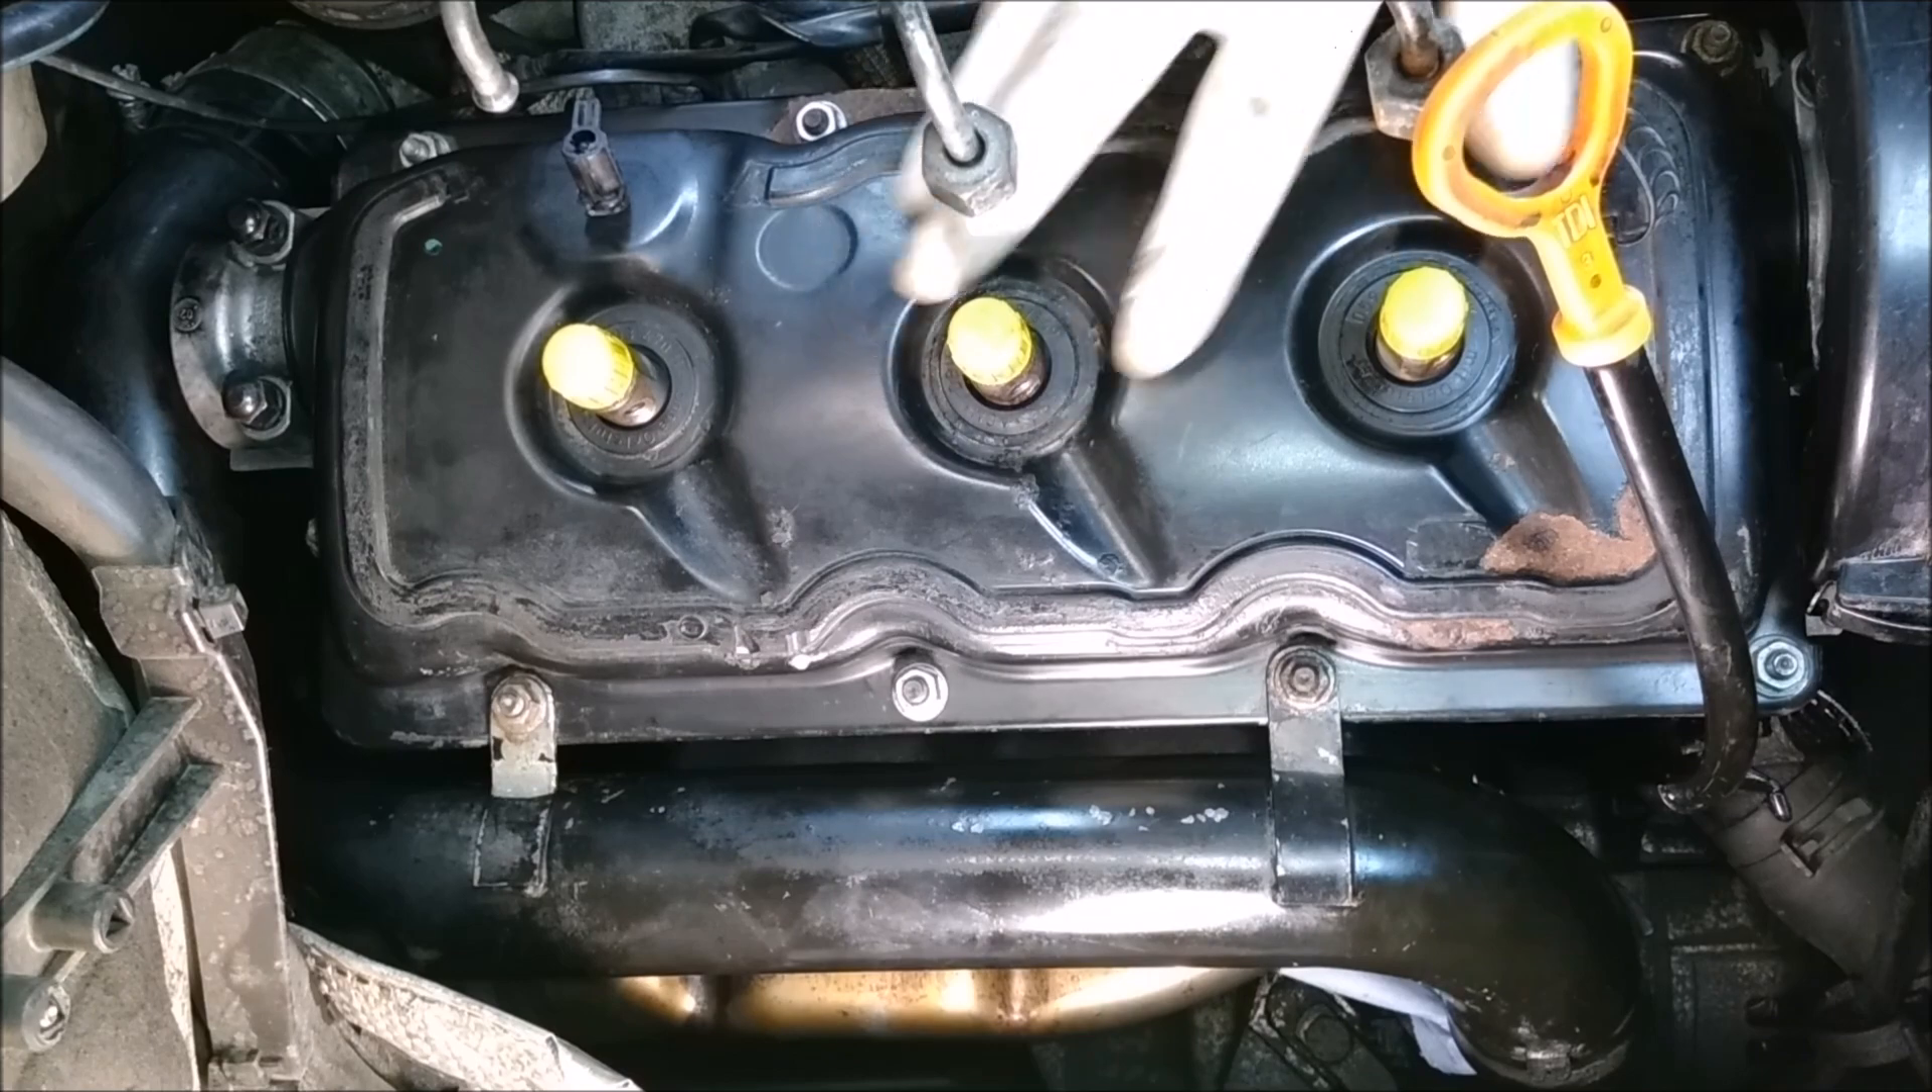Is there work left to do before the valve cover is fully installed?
No.